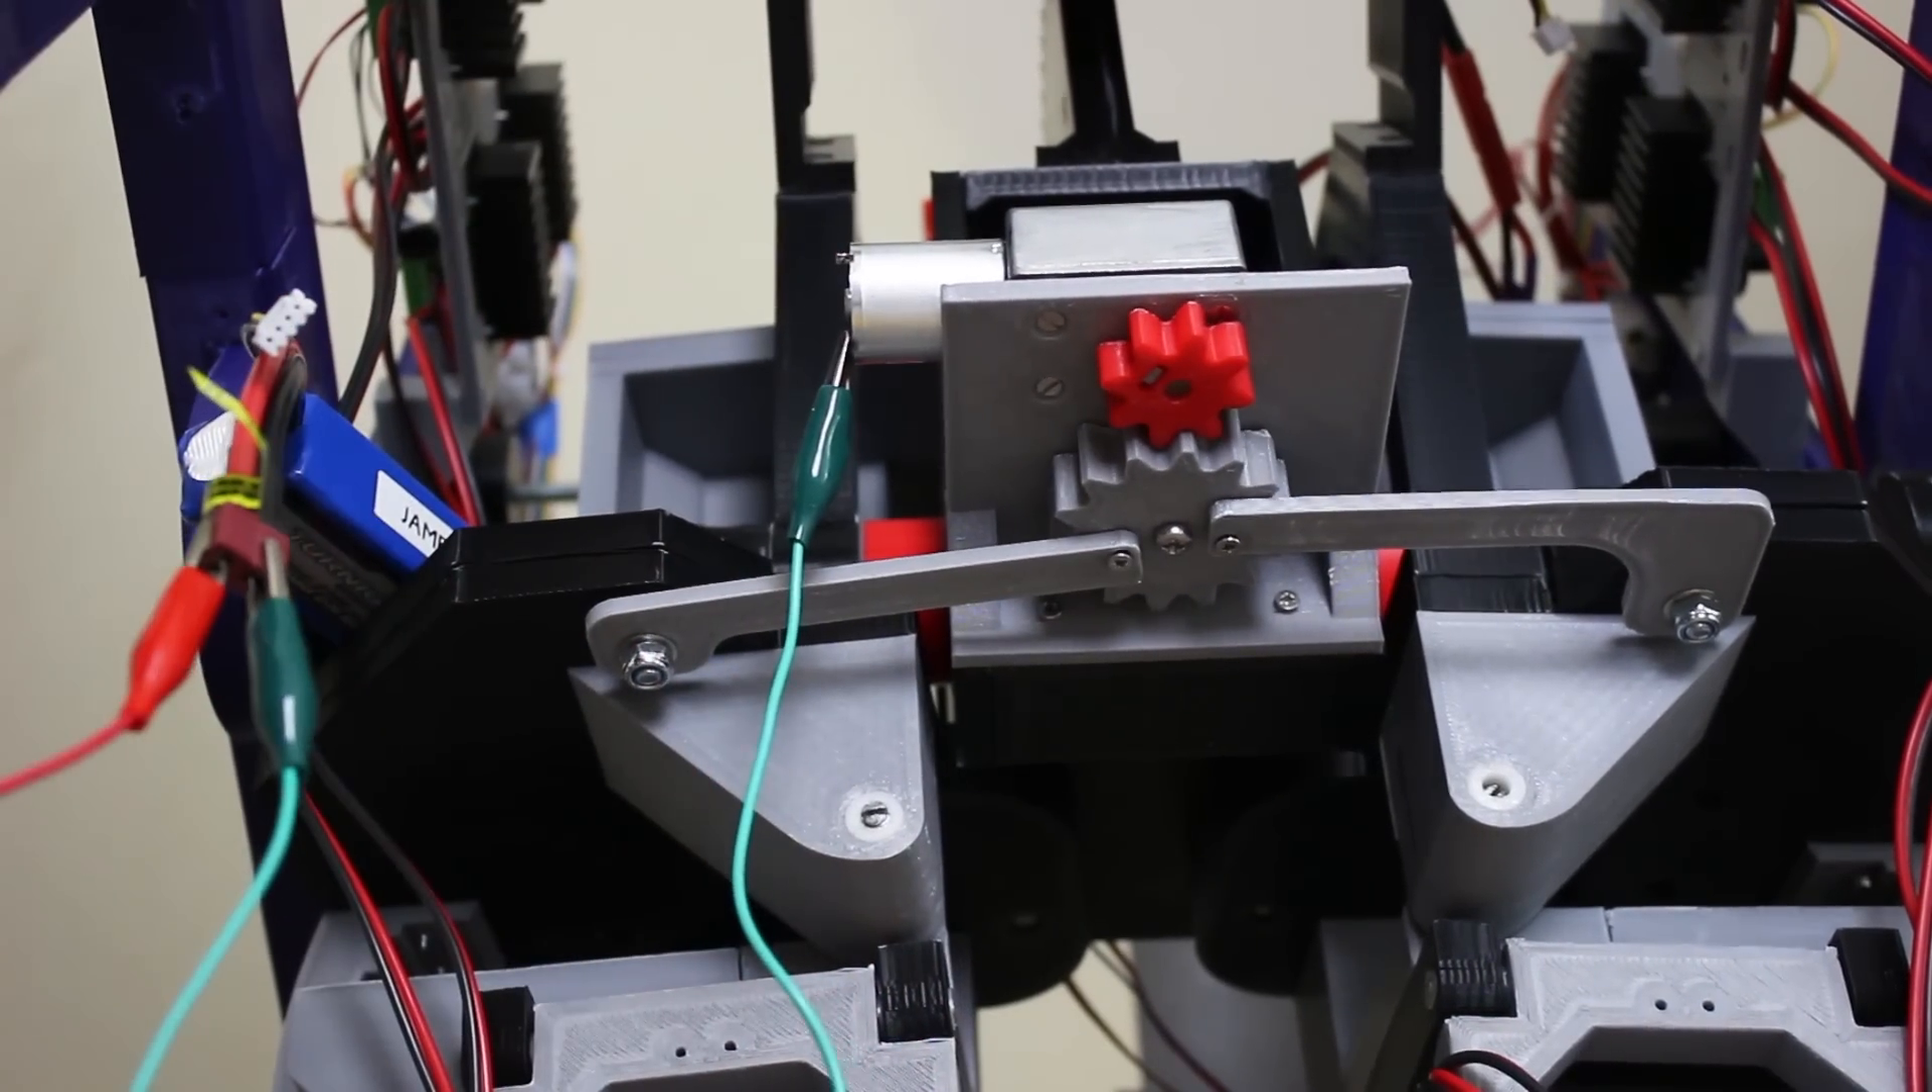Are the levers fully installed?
Yes.